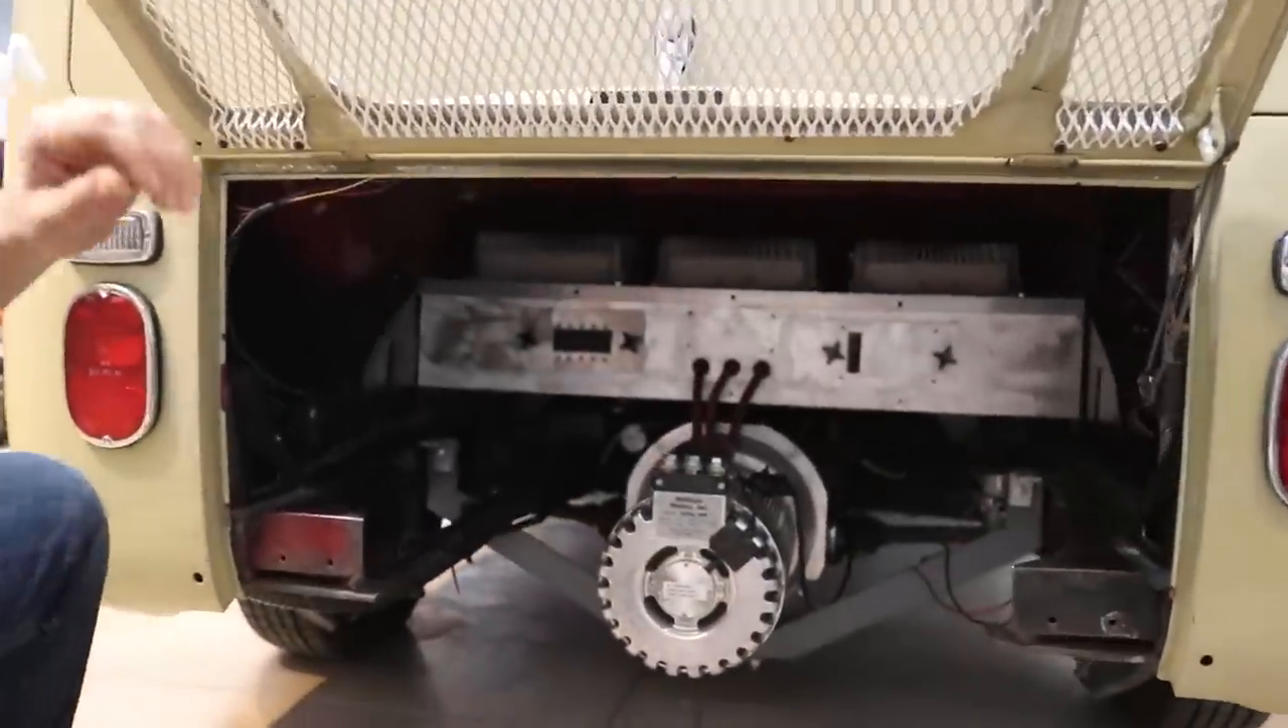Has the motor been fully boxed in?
No.